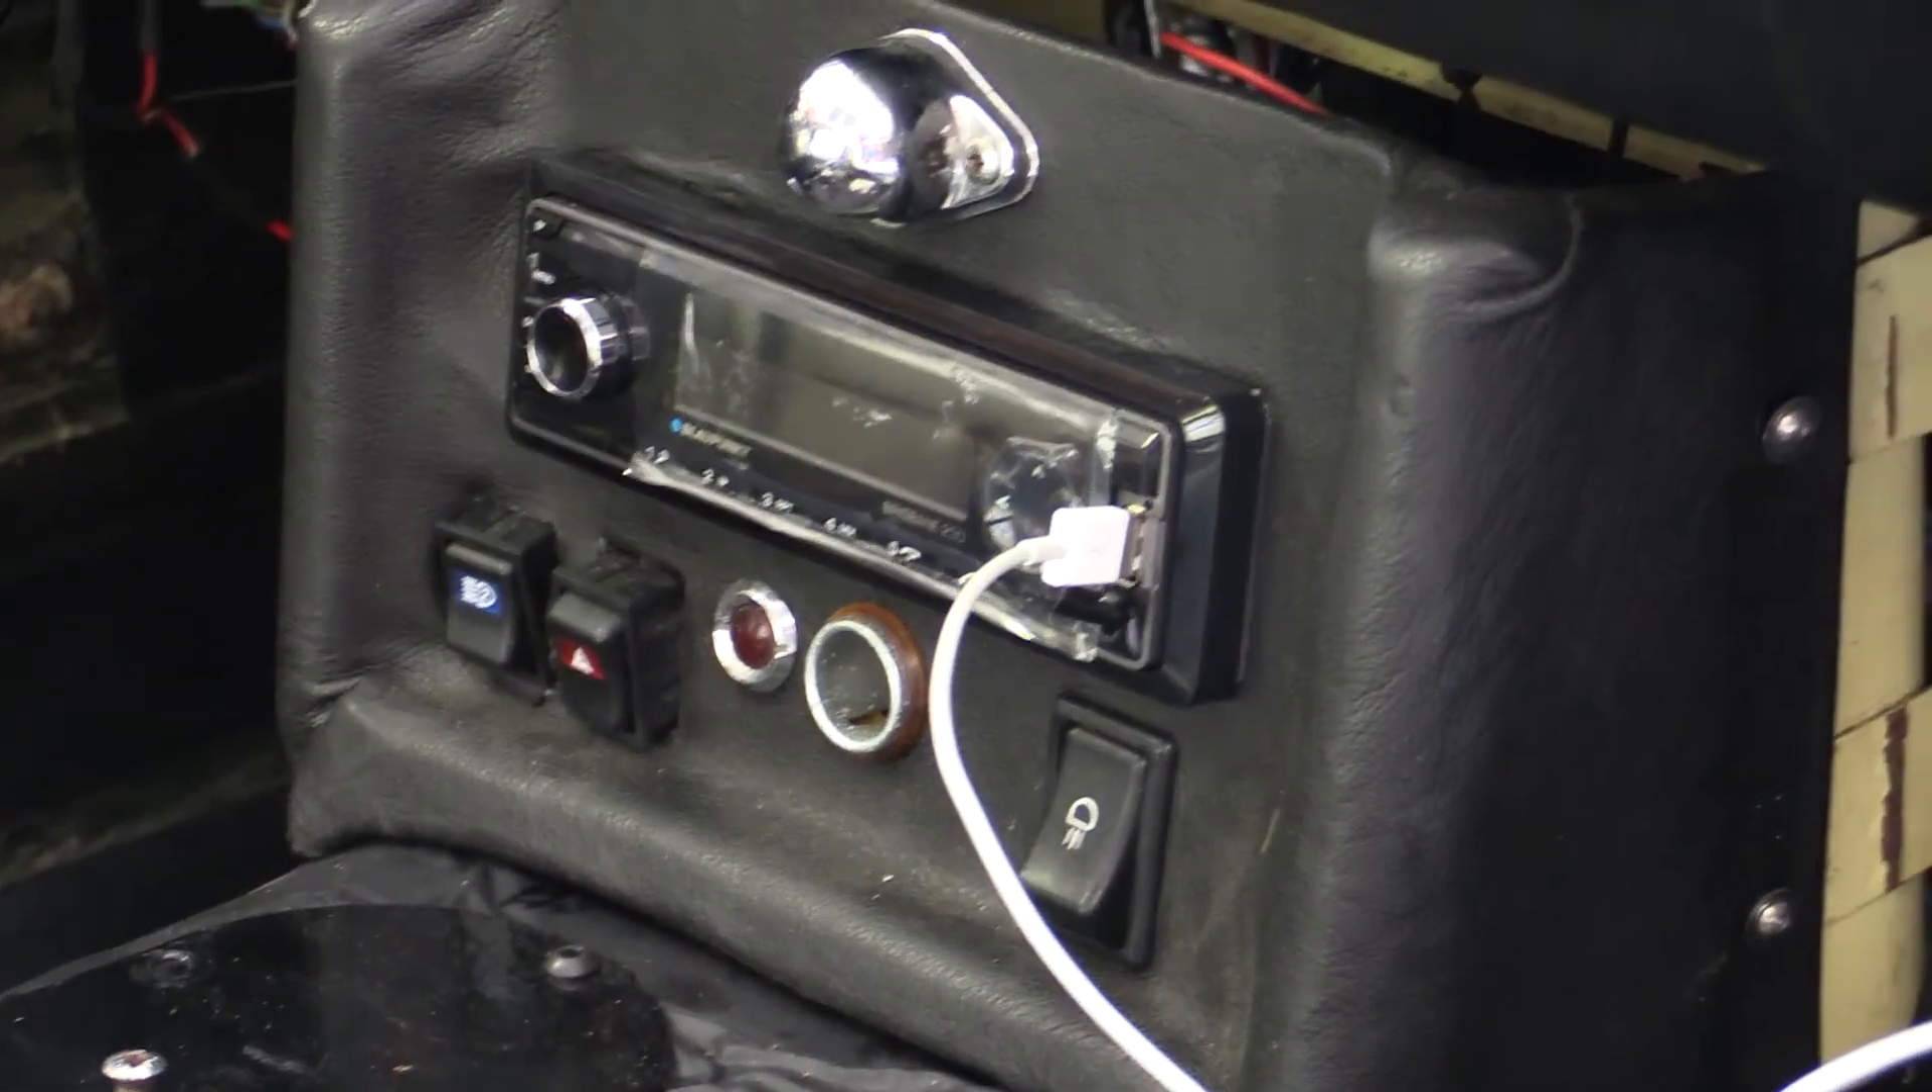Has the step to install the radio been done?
Yes.